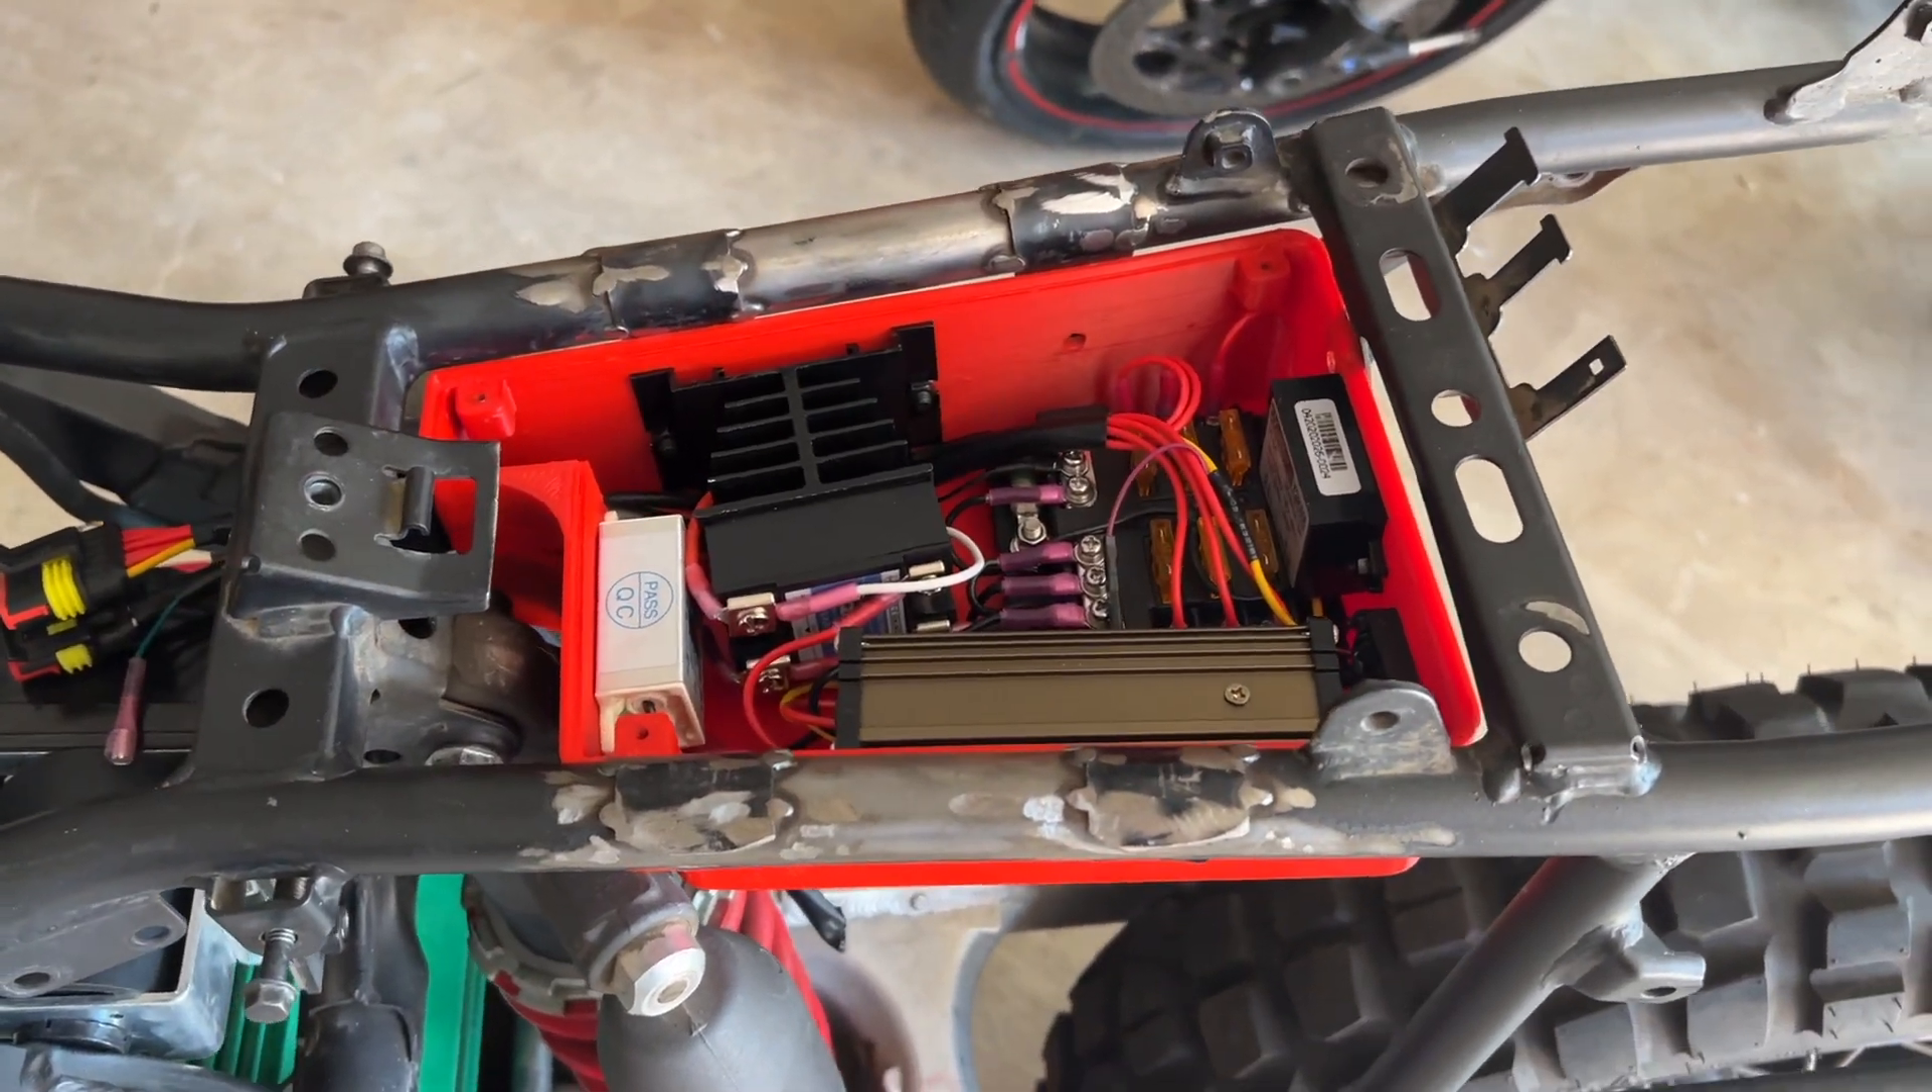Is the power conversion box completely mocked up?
Yes.